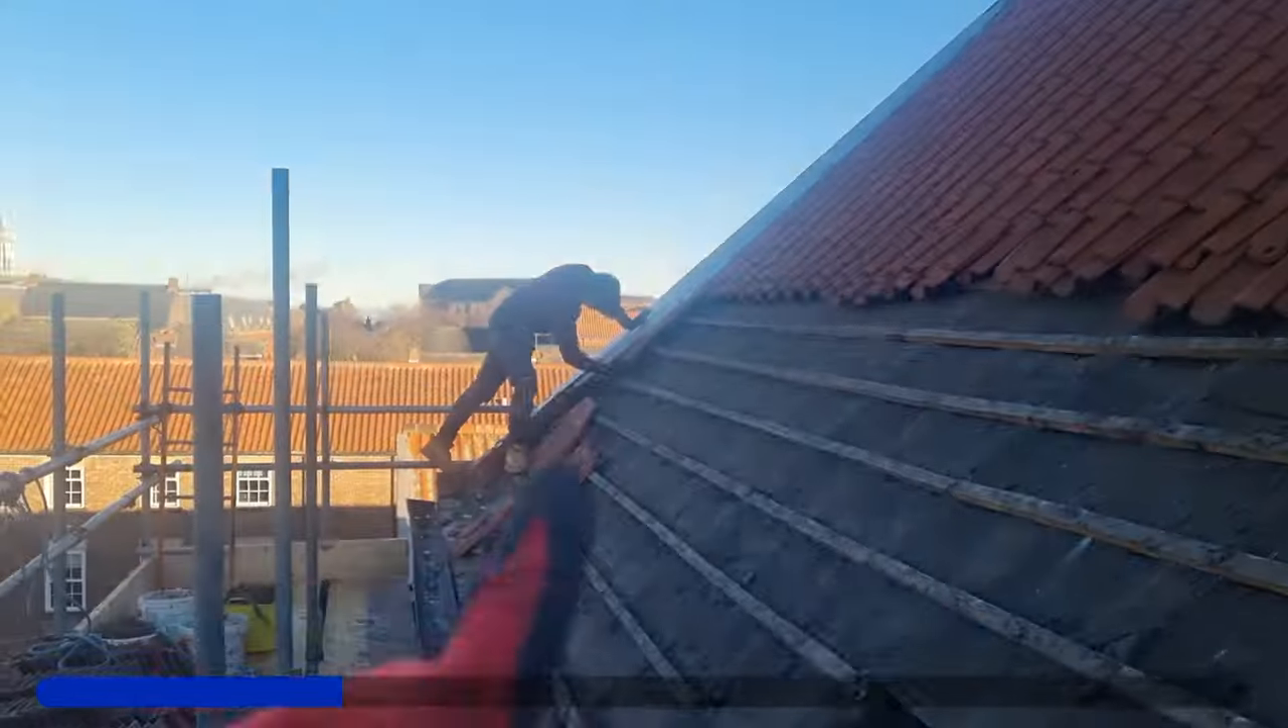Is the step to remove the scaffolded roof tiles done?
No.